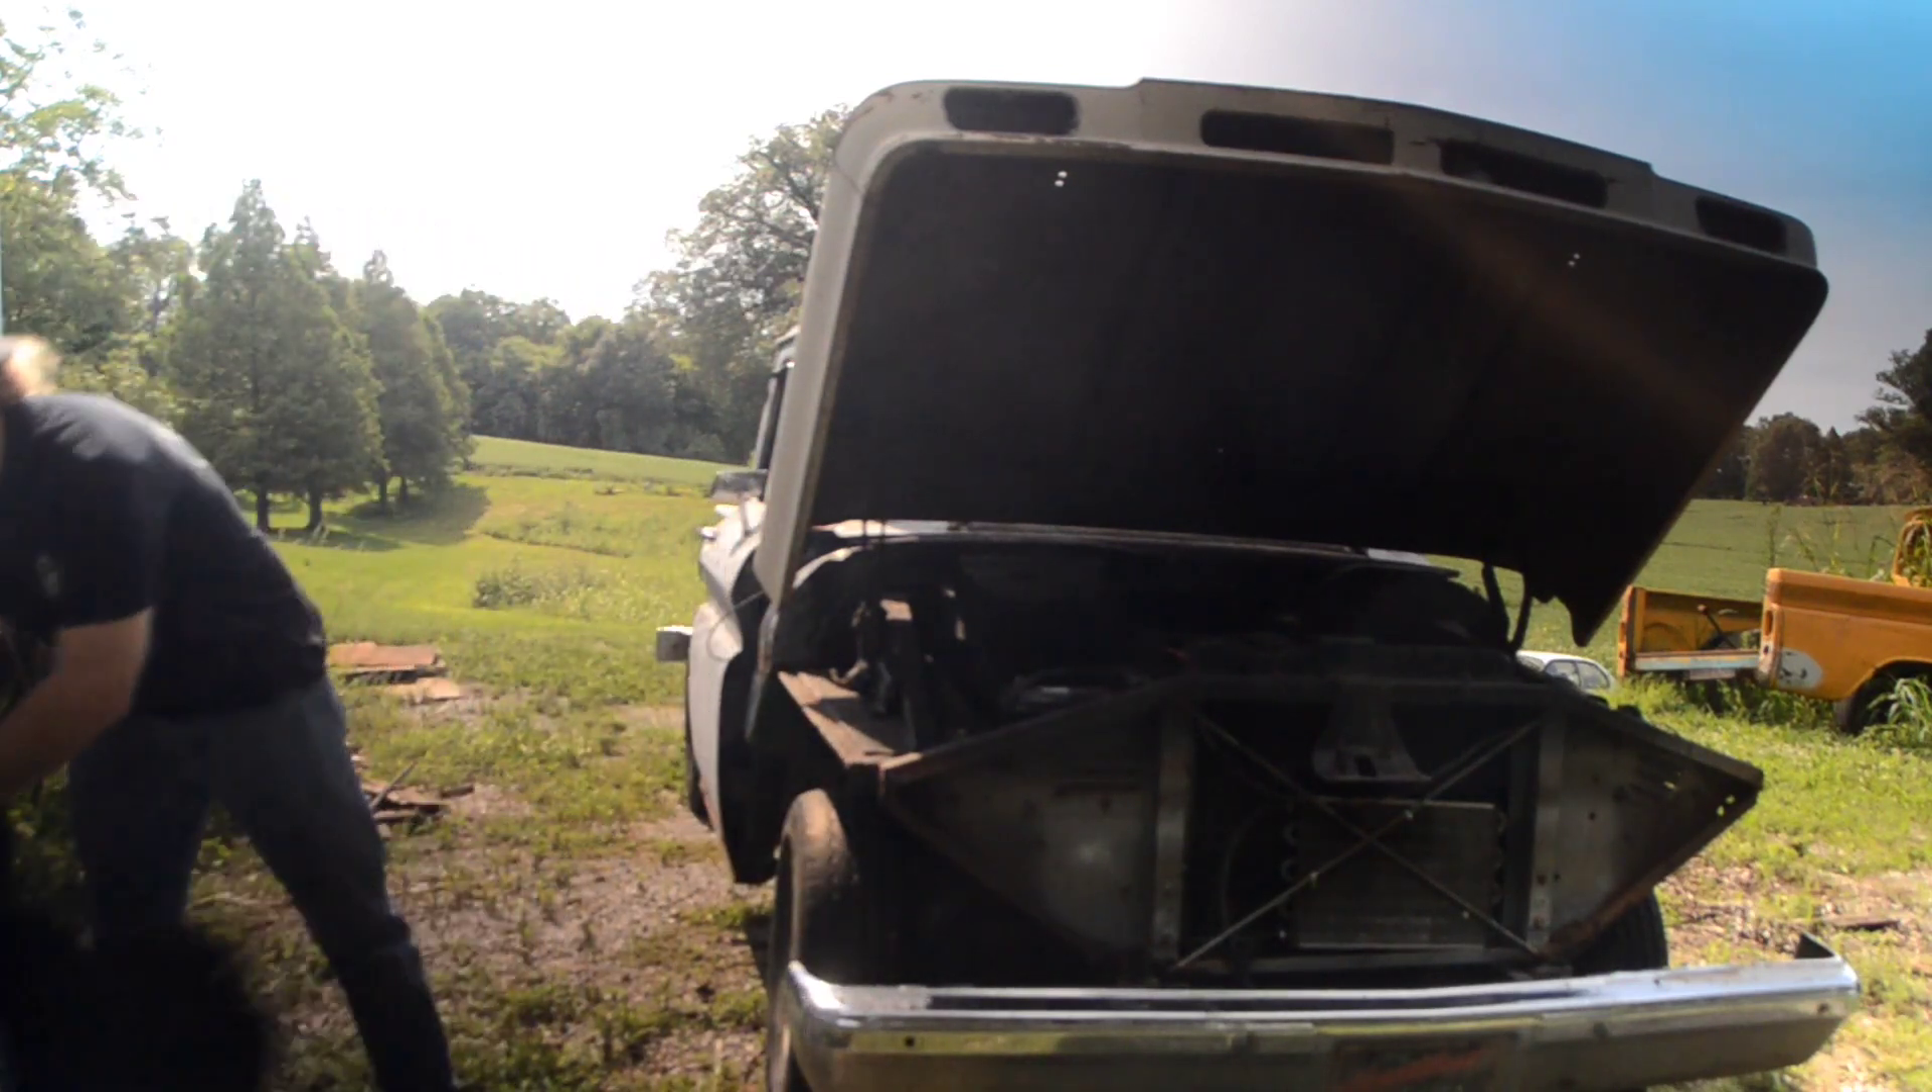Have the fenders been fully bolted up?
No.